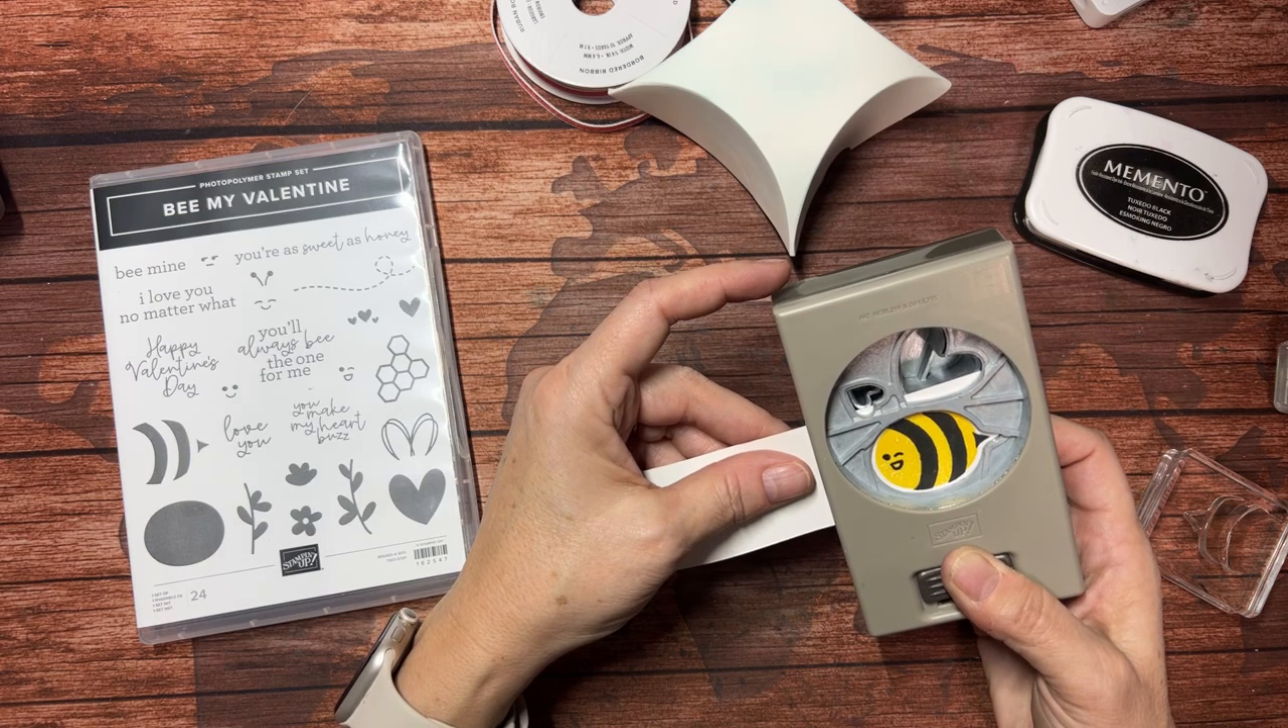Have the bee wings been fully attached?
No.